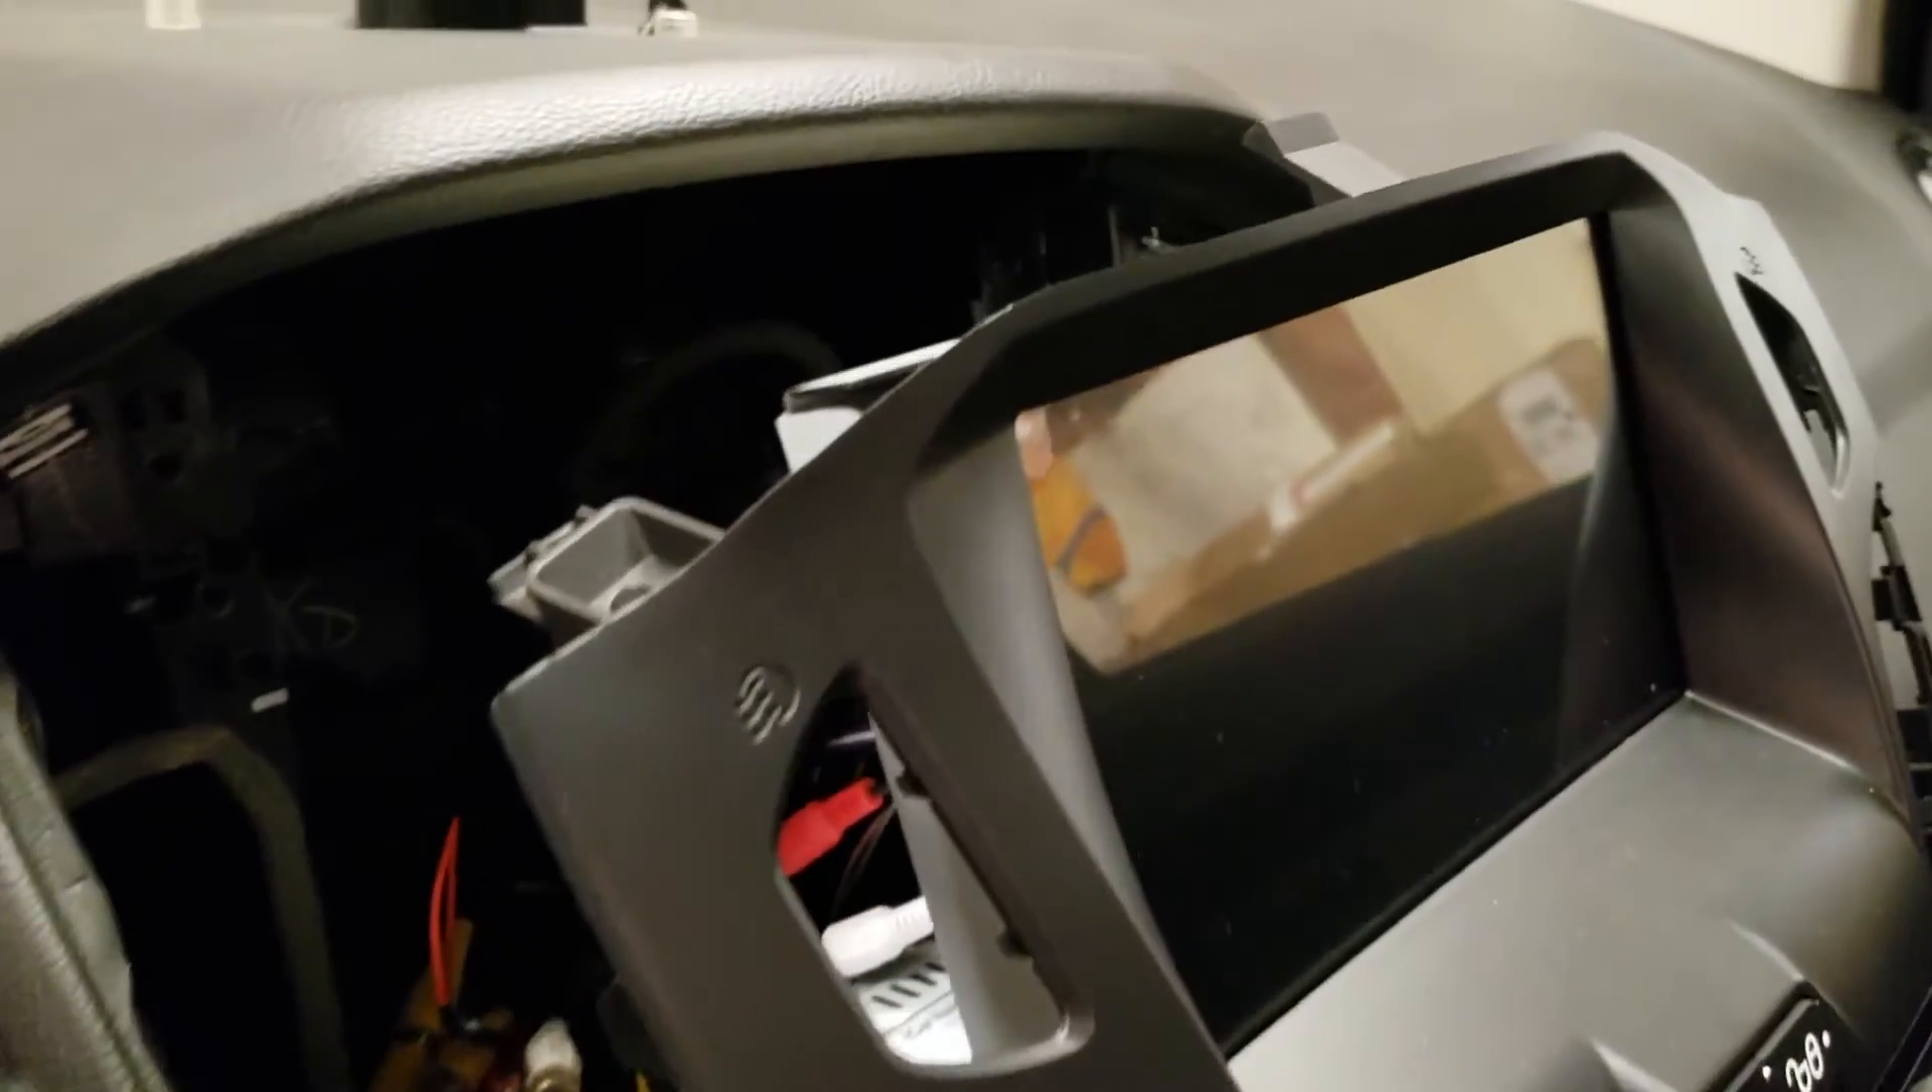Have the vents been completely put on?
No.